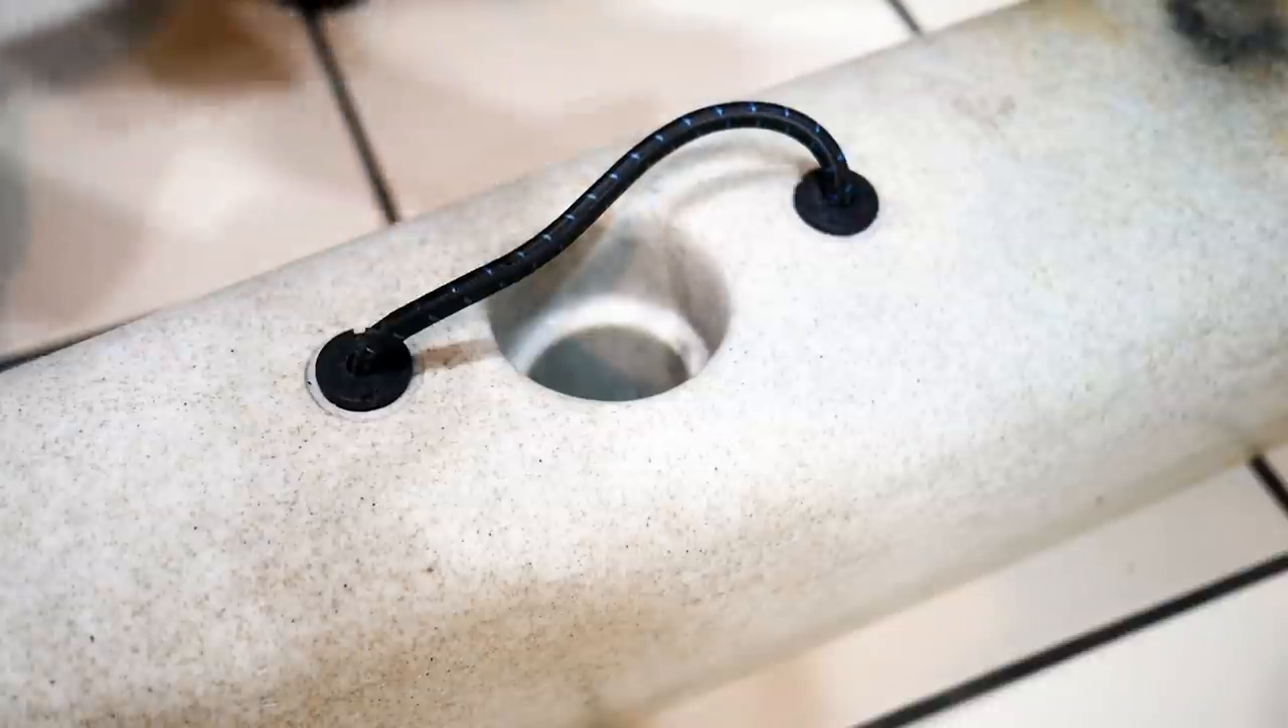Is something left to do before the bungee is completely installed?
No.